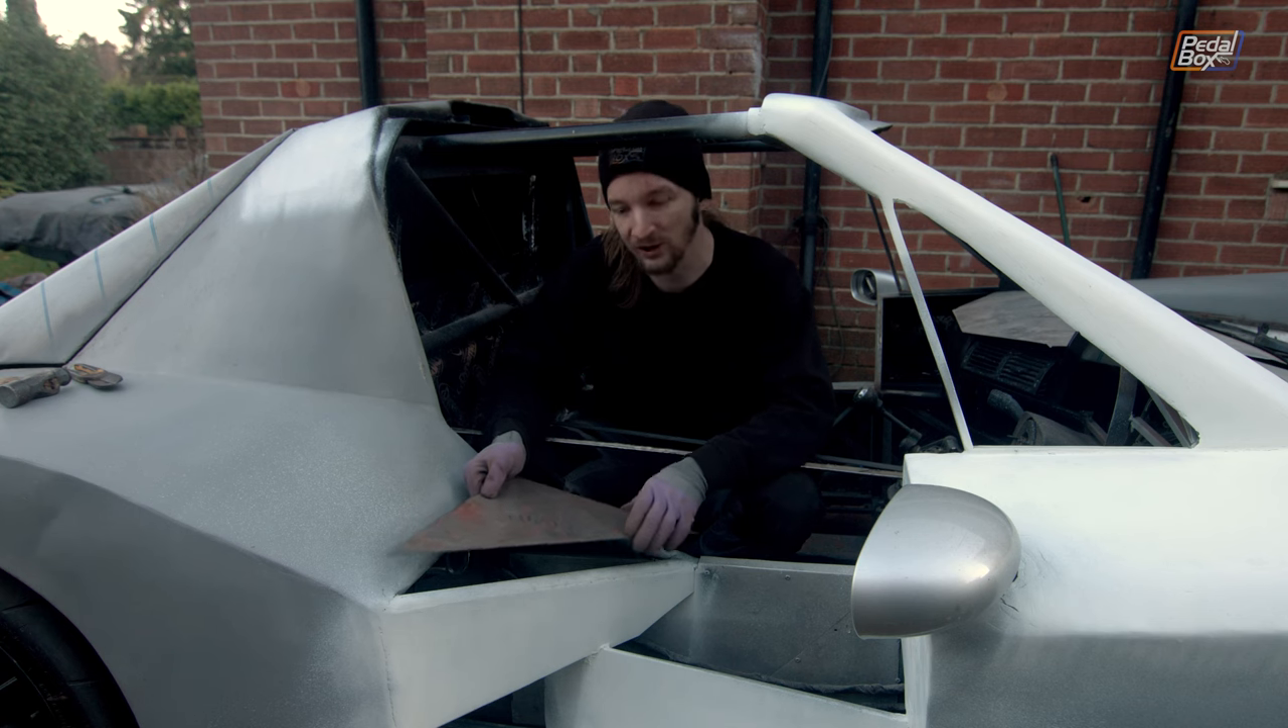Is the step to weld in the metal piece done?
No.